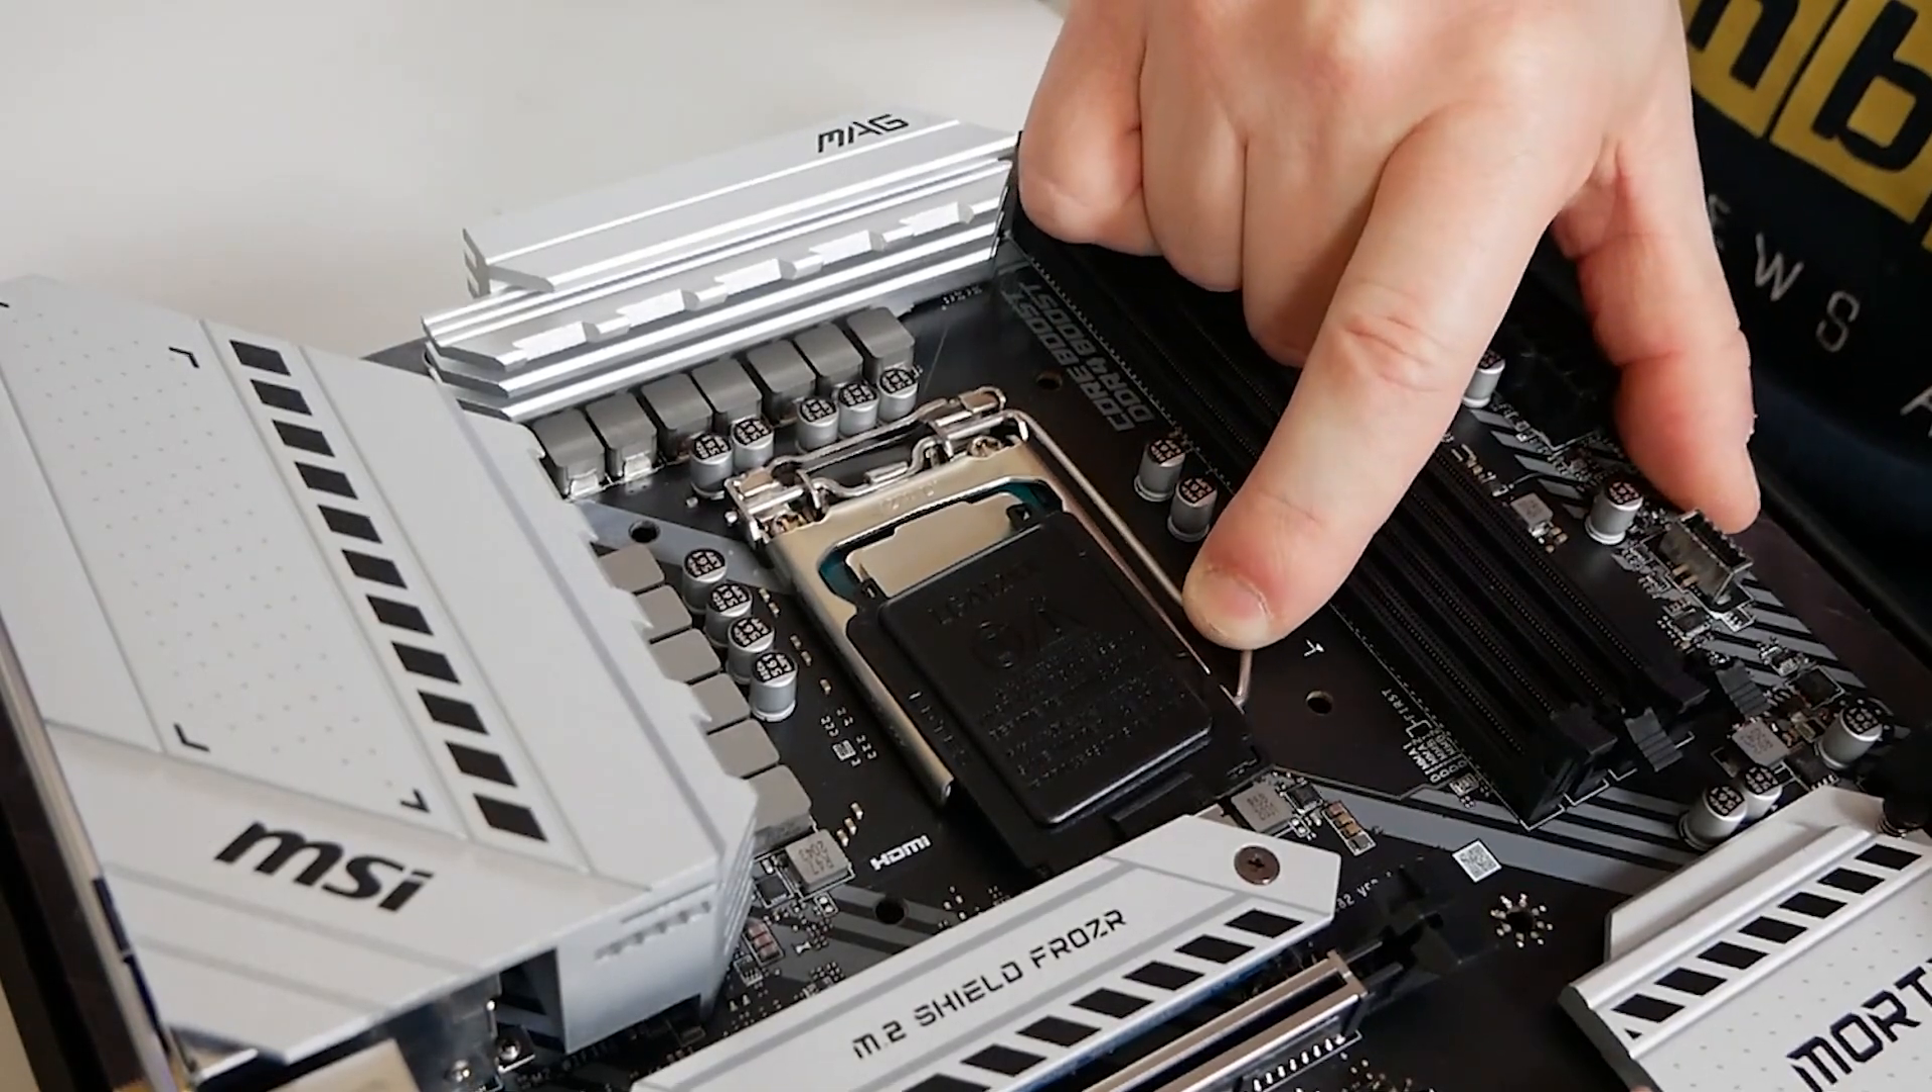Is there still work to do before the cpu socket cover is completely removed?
Yes.